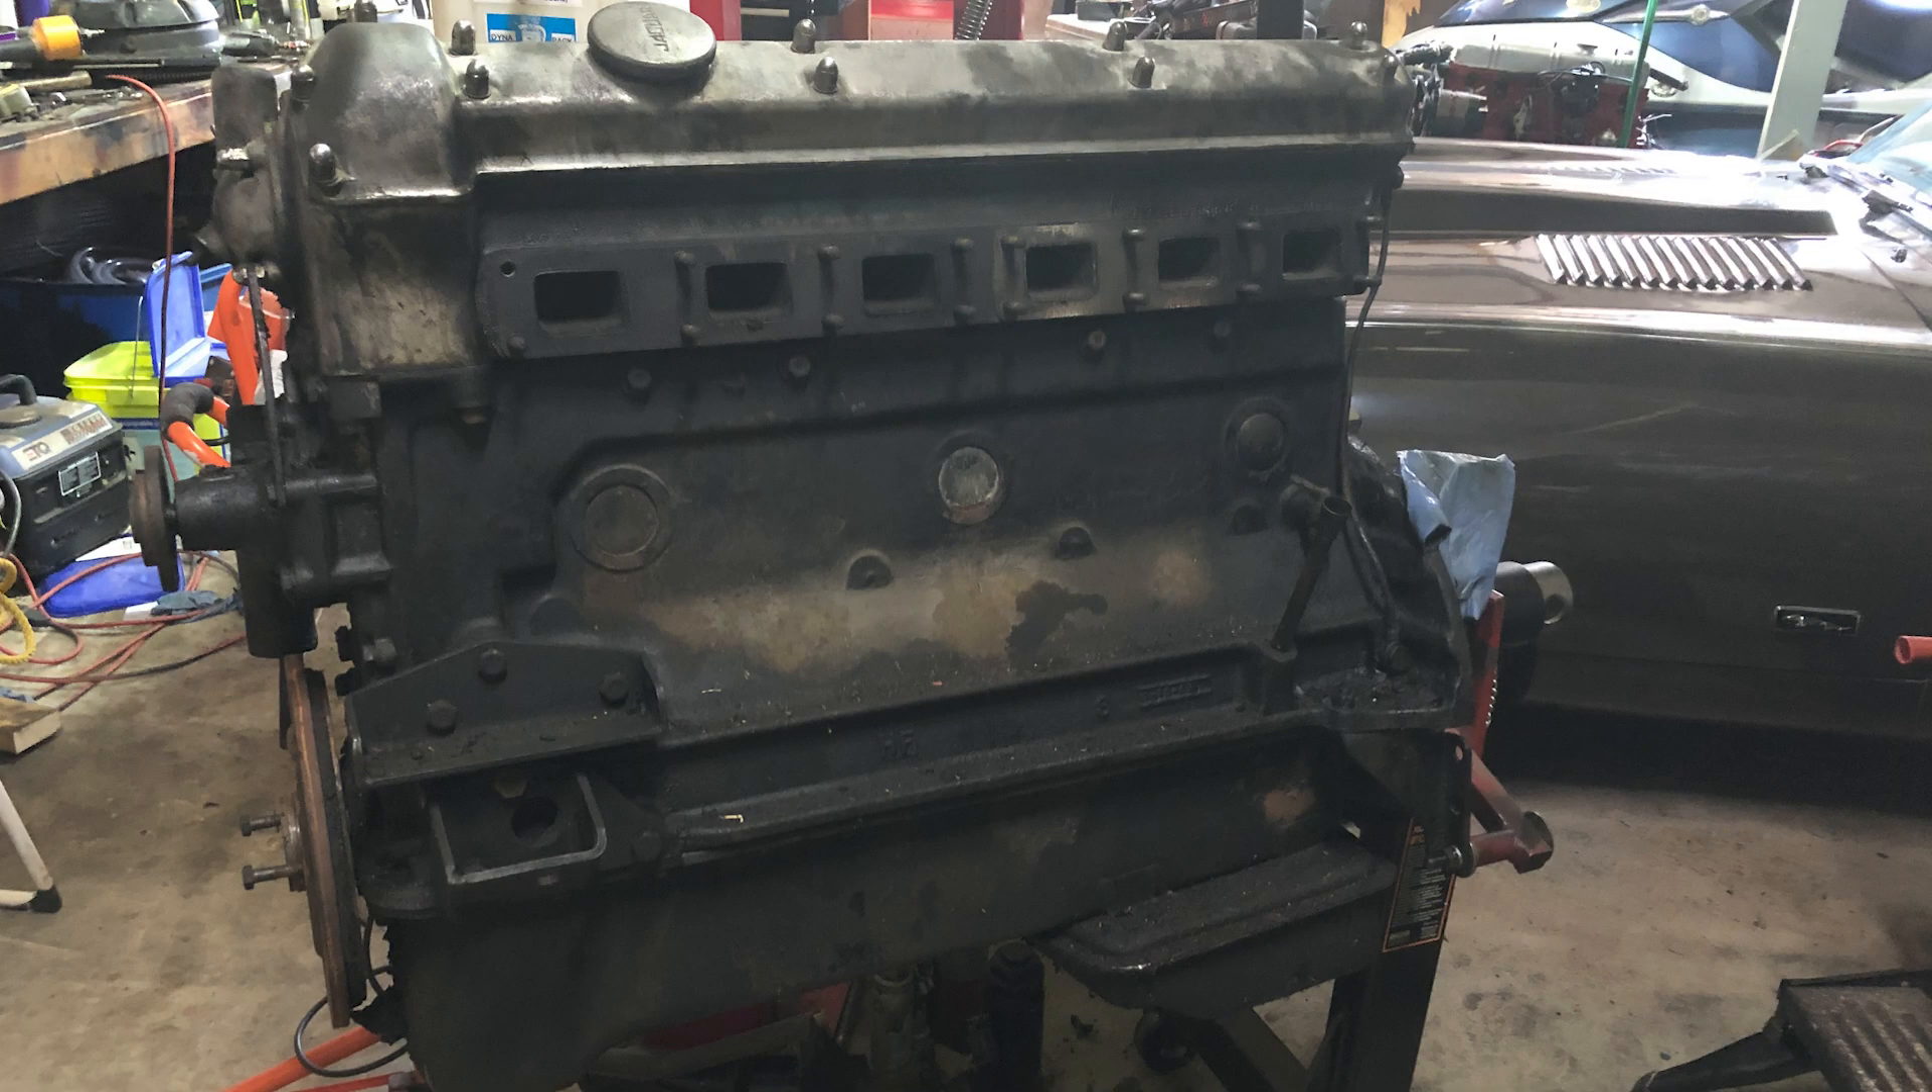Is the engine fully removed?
Yes.